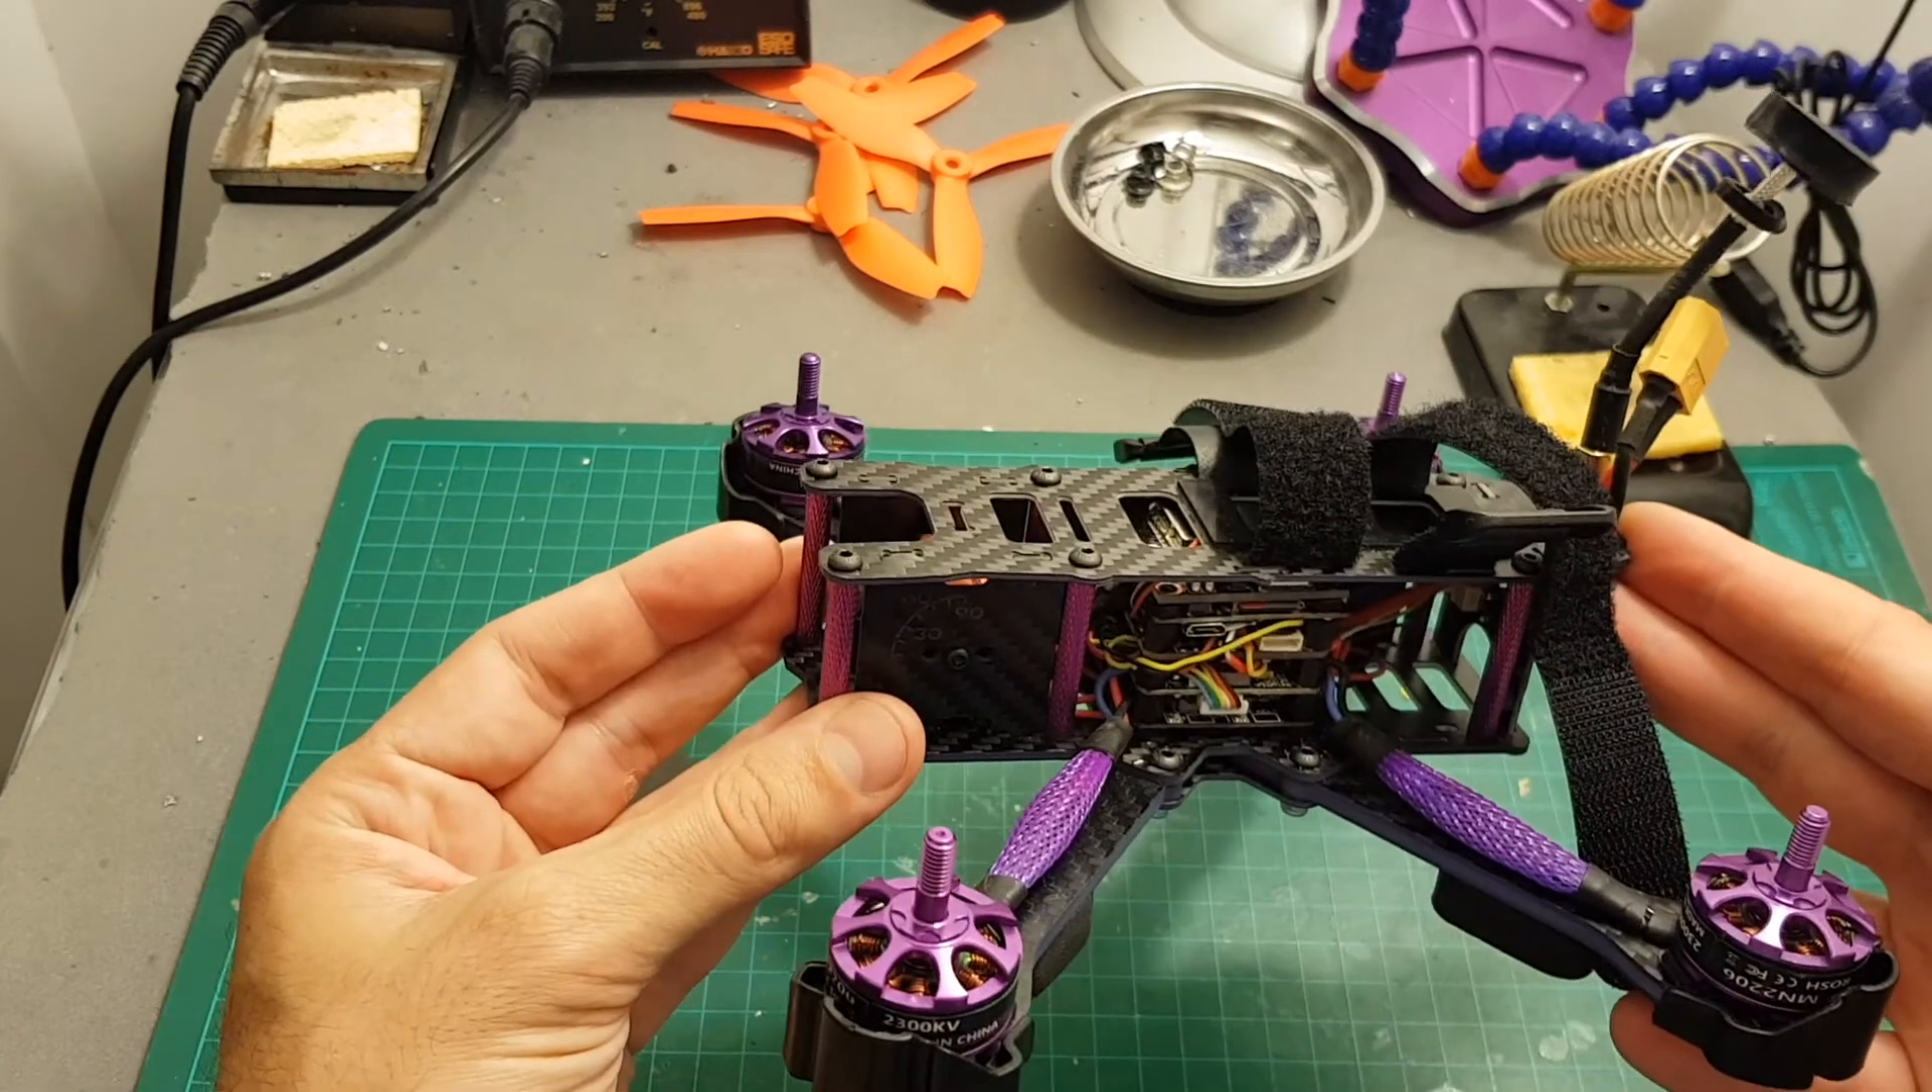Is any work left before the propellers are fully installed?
Yes.